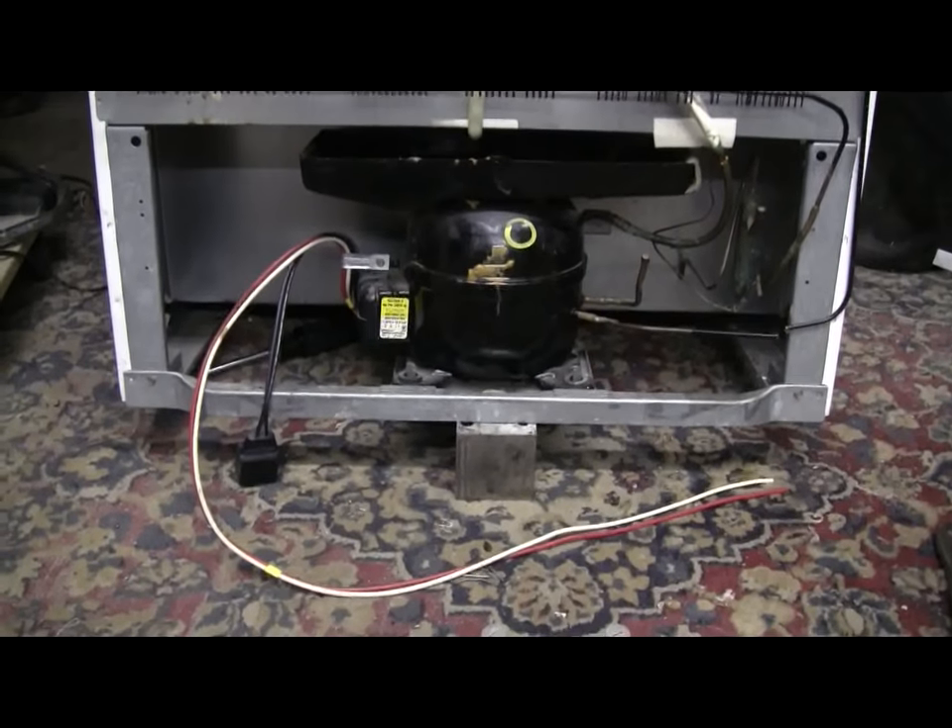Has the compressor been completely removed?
No.